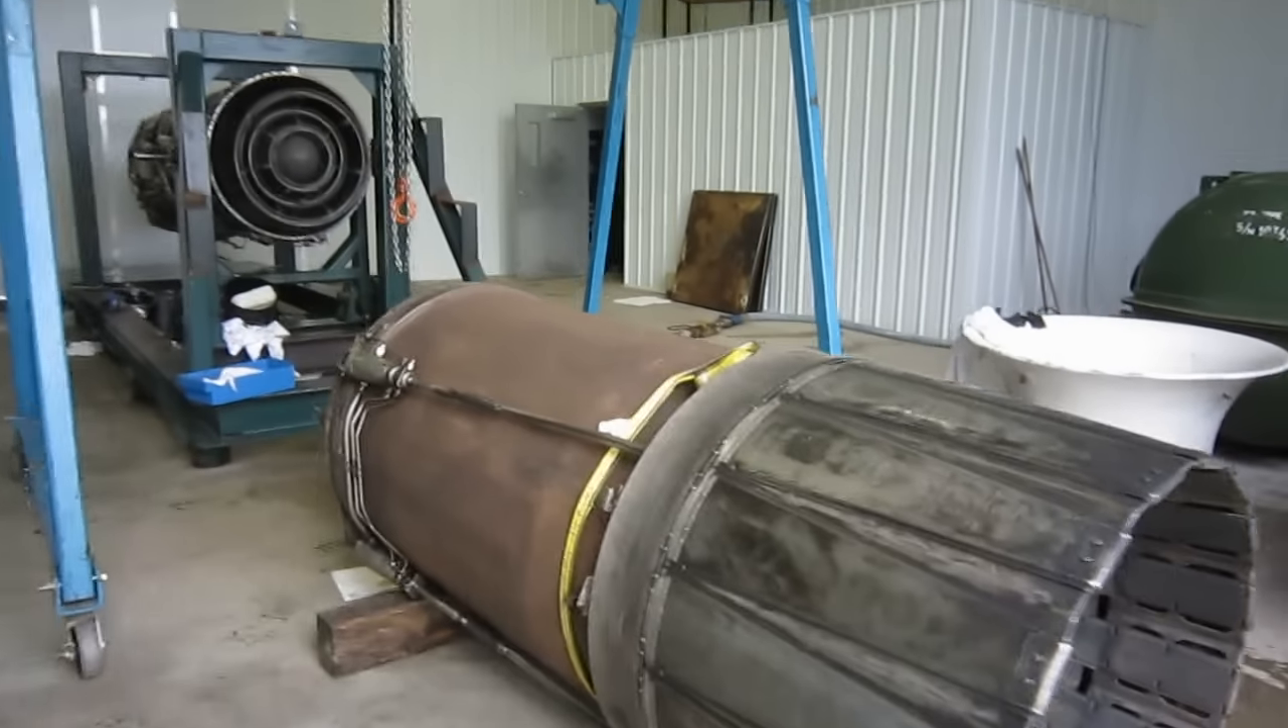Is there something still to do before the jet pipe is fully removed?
No.